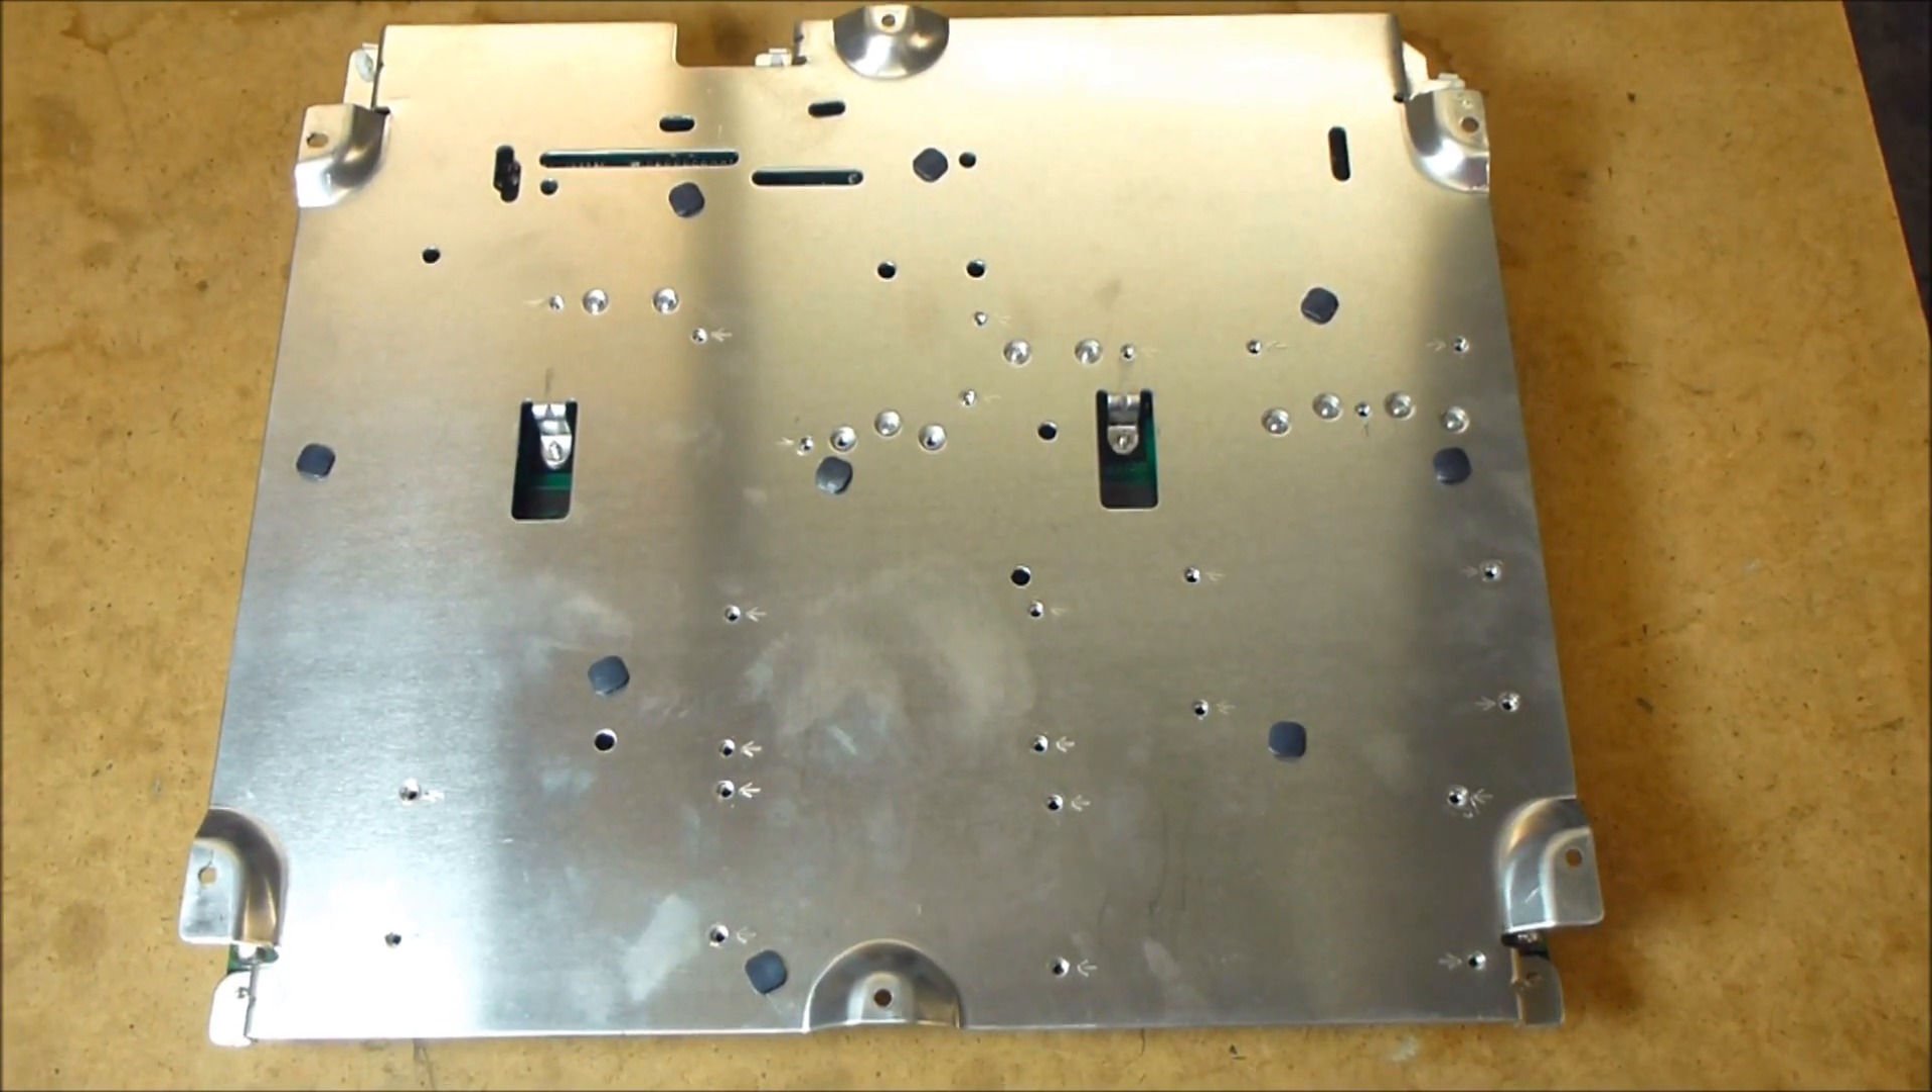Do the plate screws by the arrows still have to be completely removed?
No.